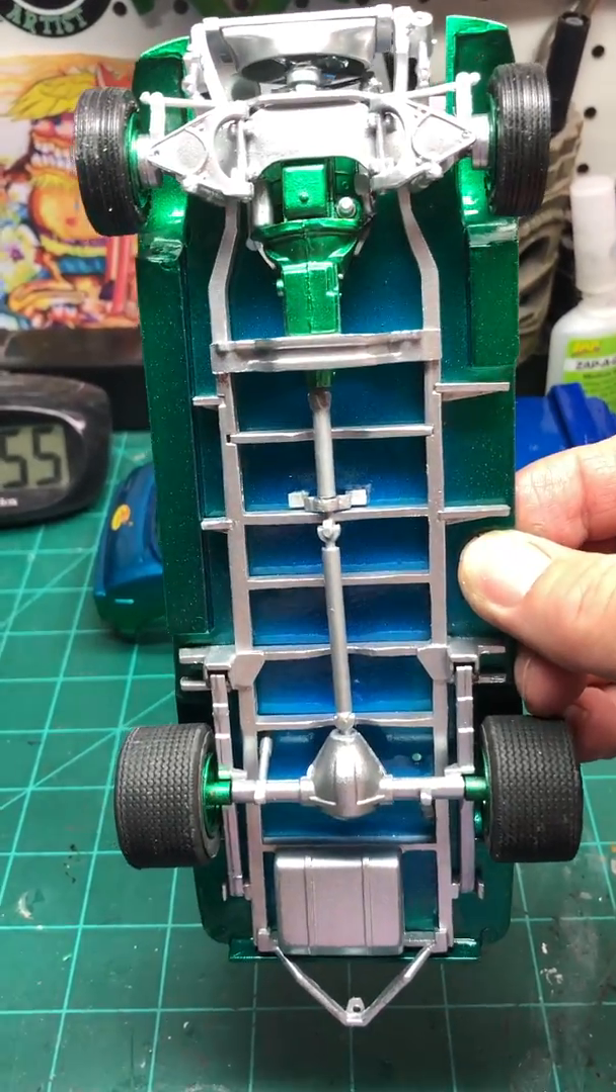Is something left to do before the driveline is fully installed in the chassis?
No.